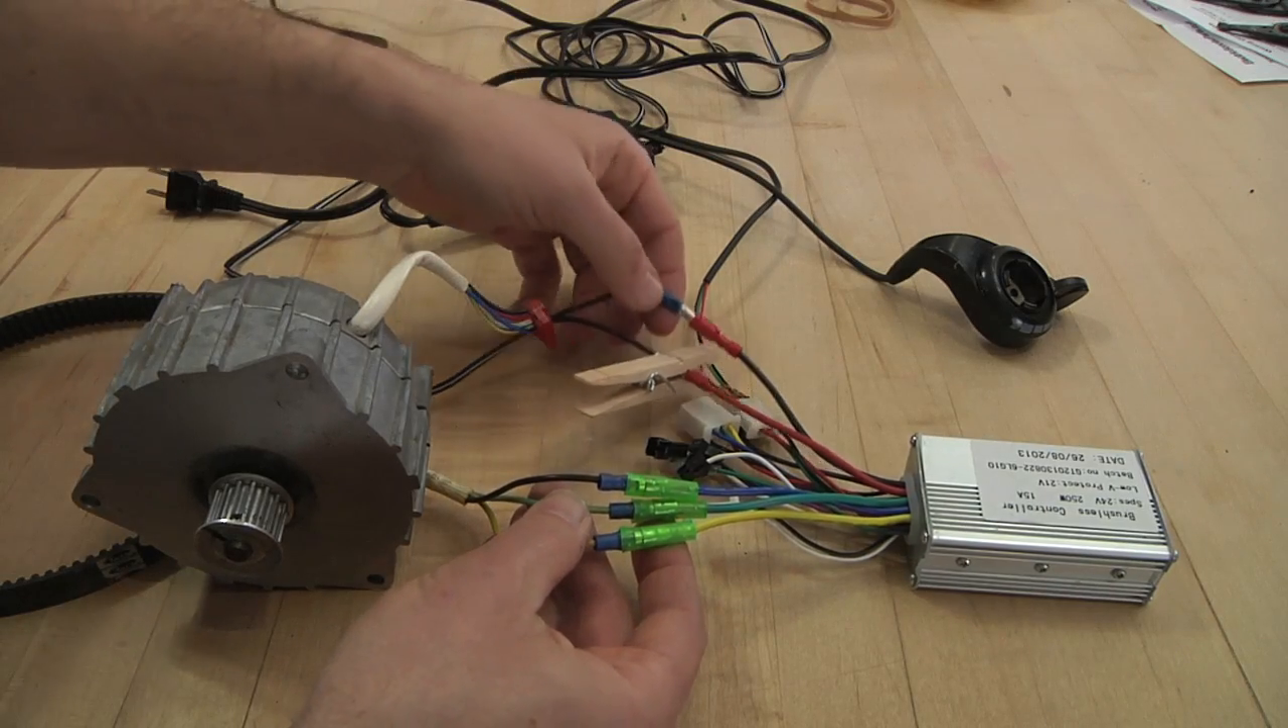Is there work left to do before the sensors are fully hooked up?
Yes.